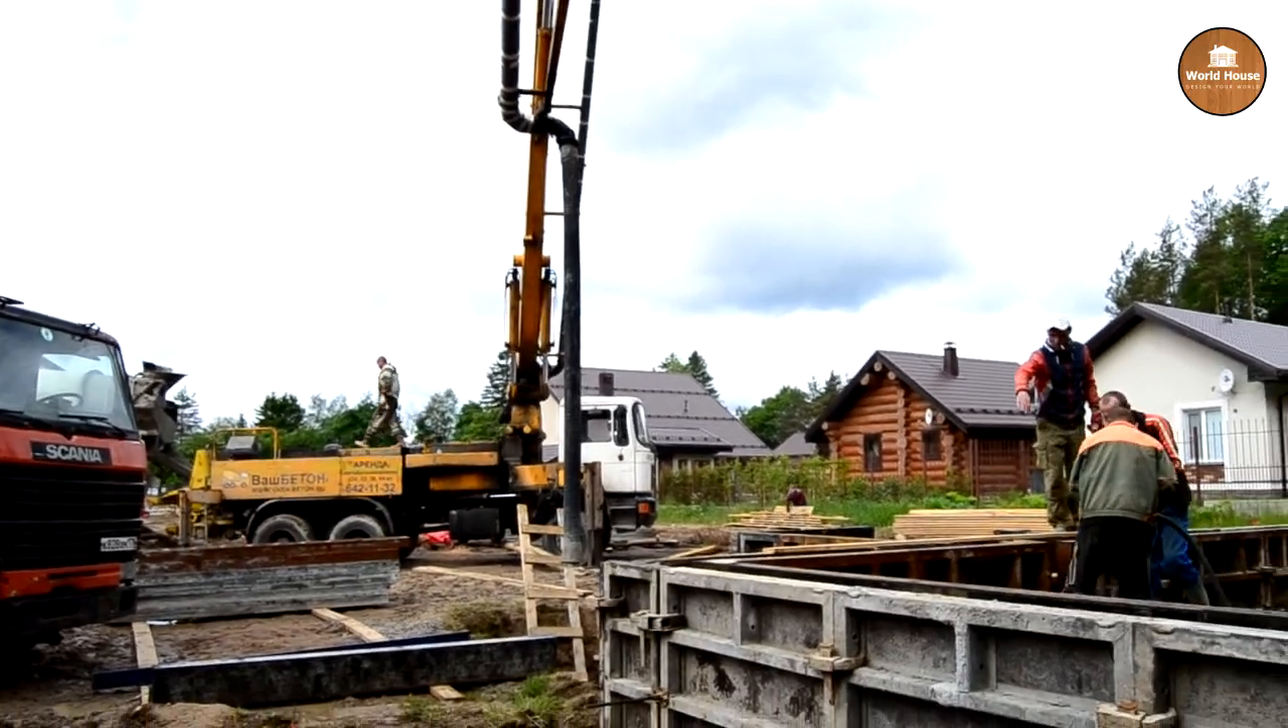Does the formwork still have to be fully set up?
No.